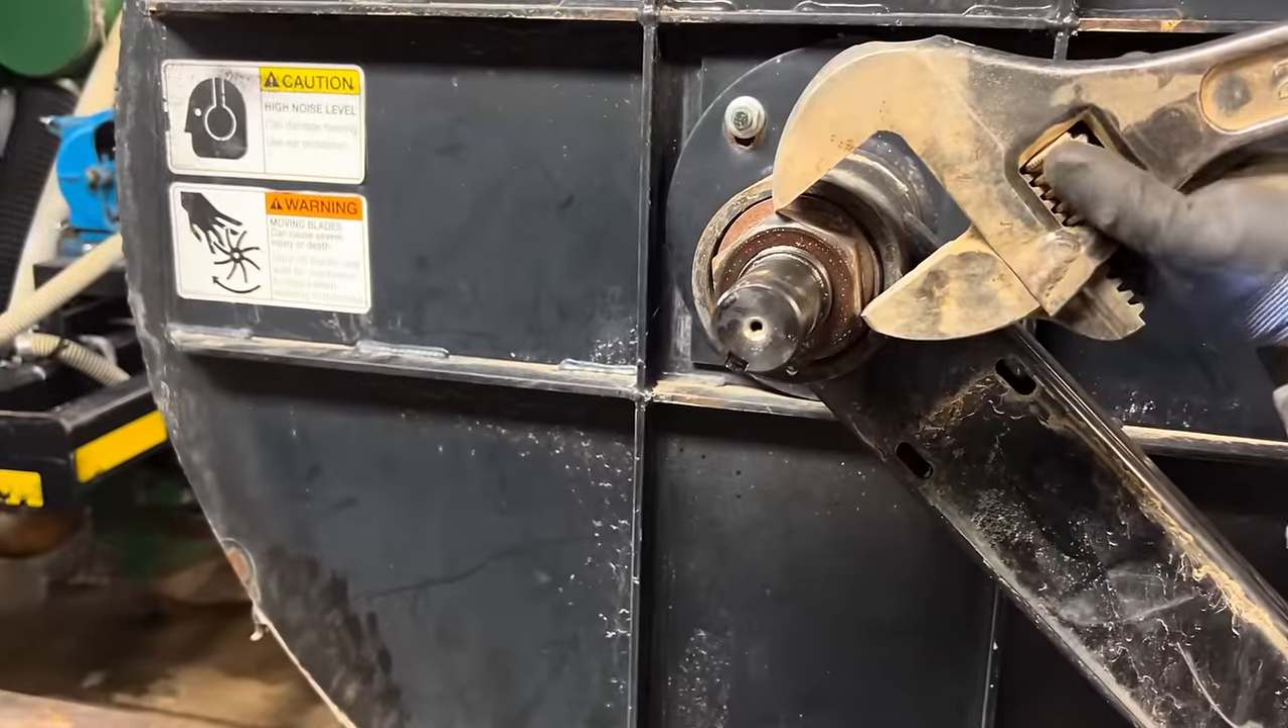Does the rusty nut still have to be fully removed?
Yes.